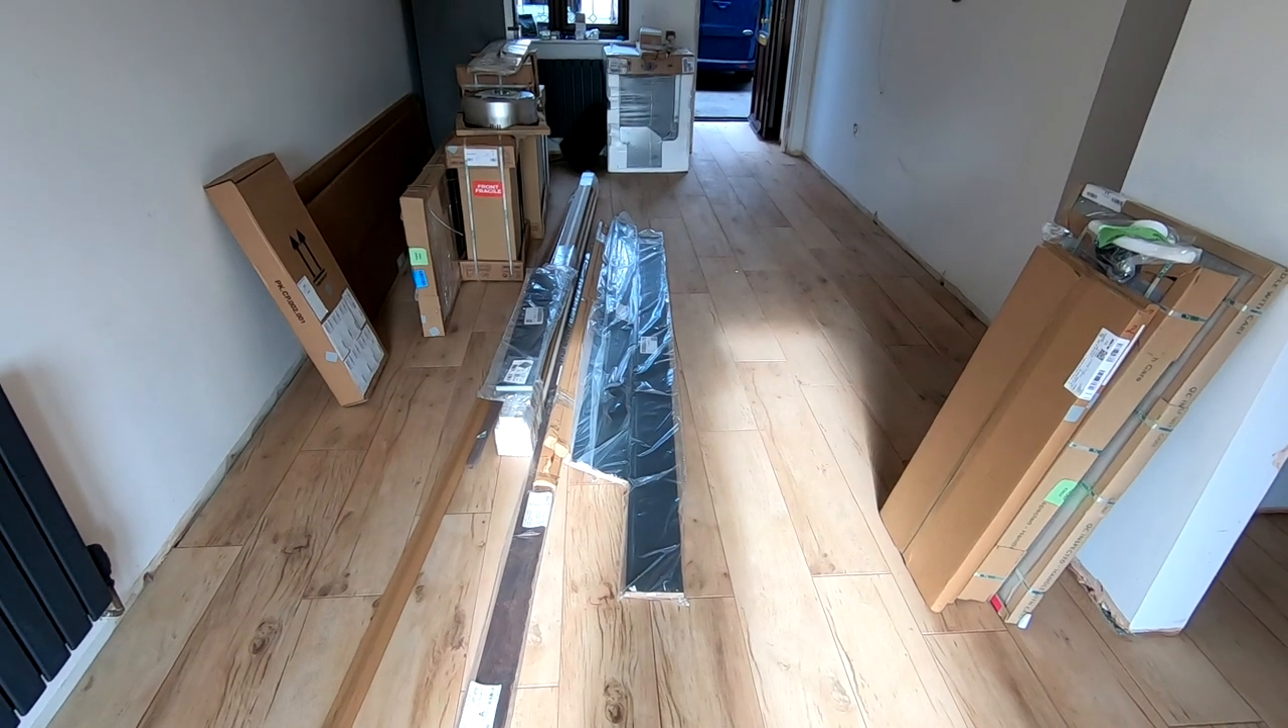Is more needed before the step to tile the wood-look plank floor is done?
No.